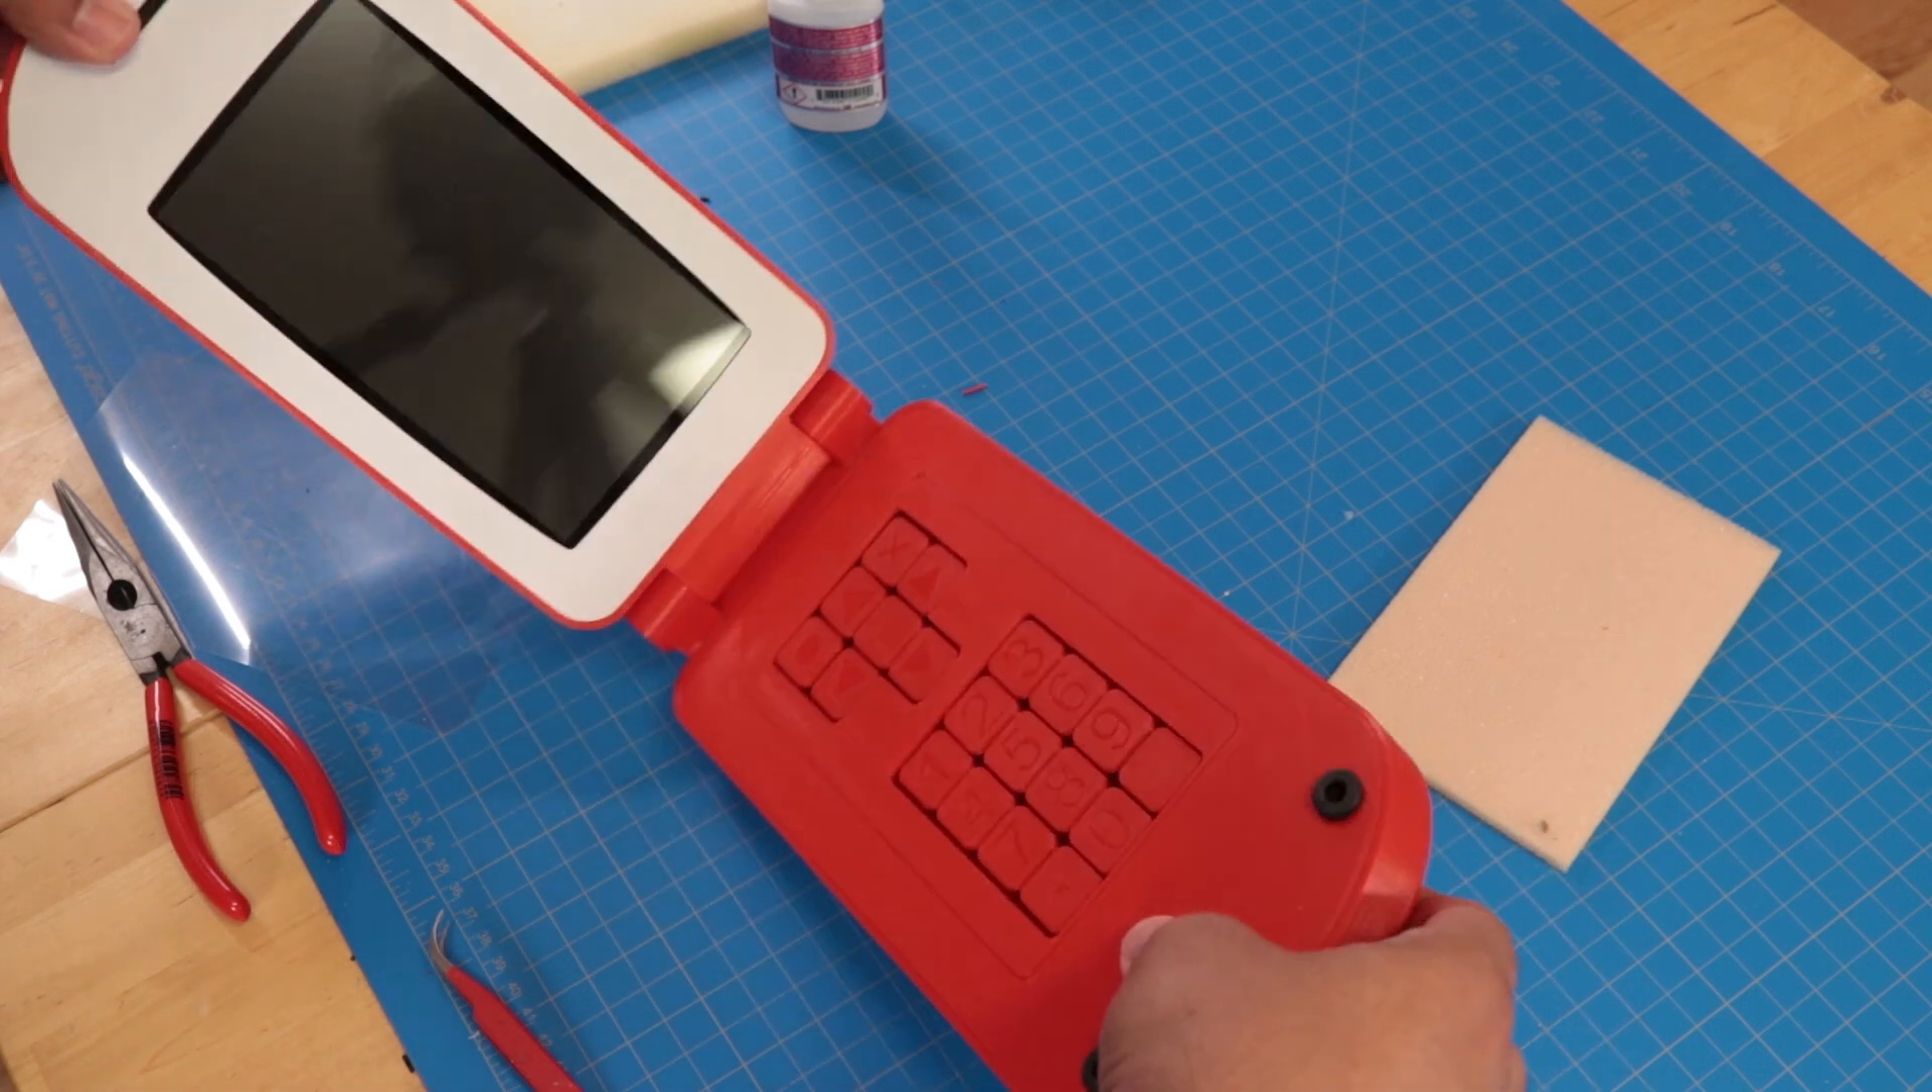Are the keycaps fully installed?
Yes.